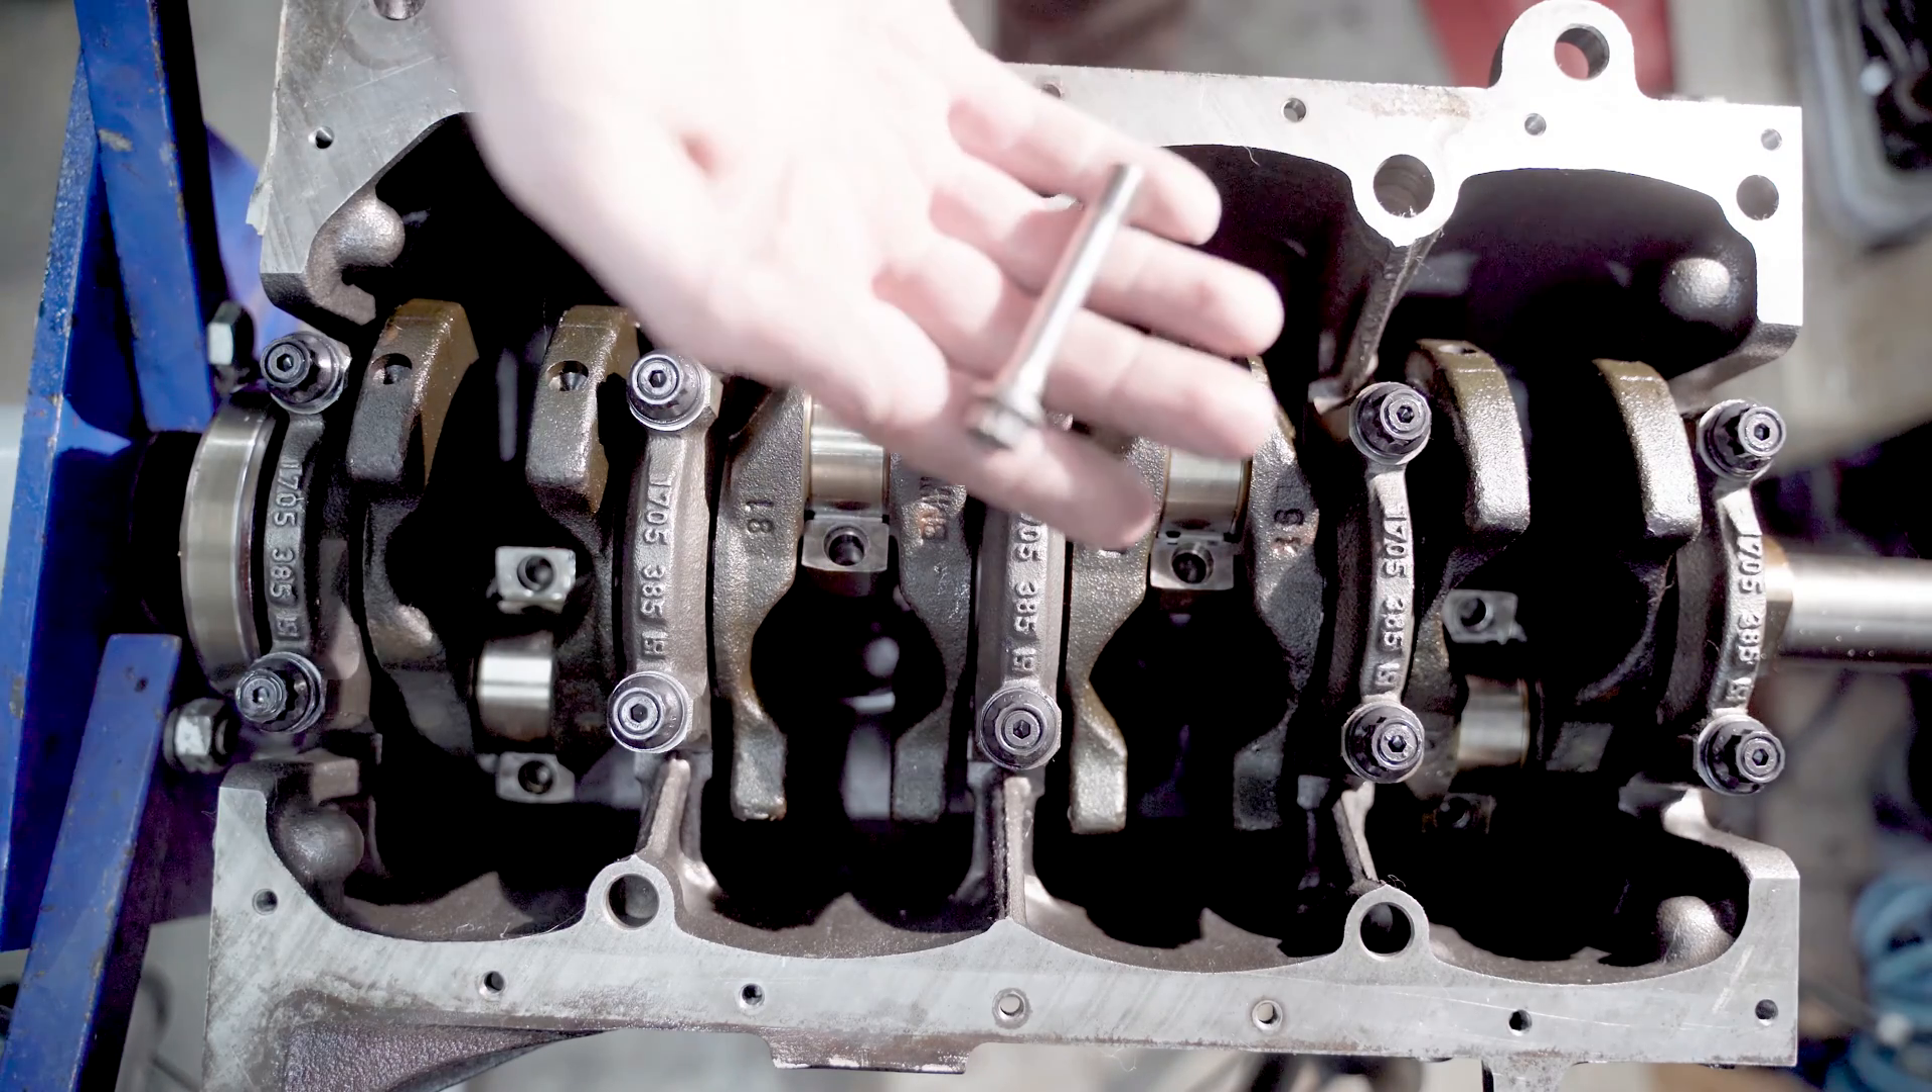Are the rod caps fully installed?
No.